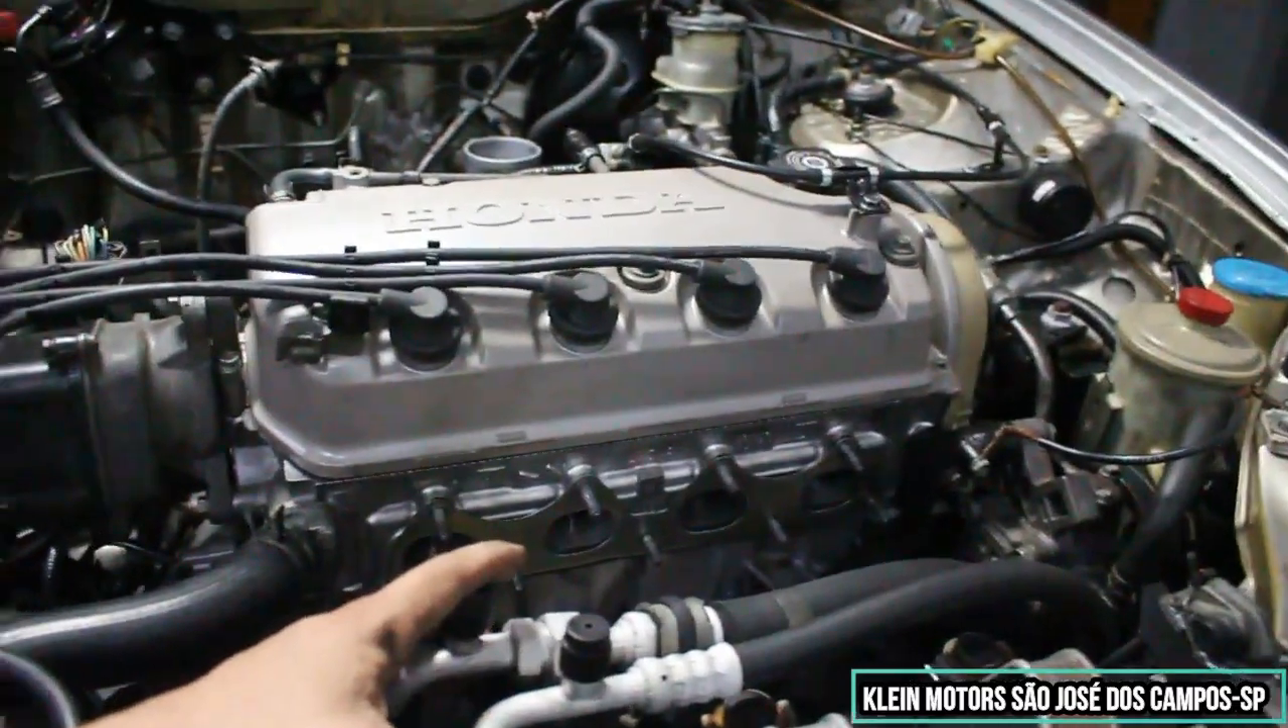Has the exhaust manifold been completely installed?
No.